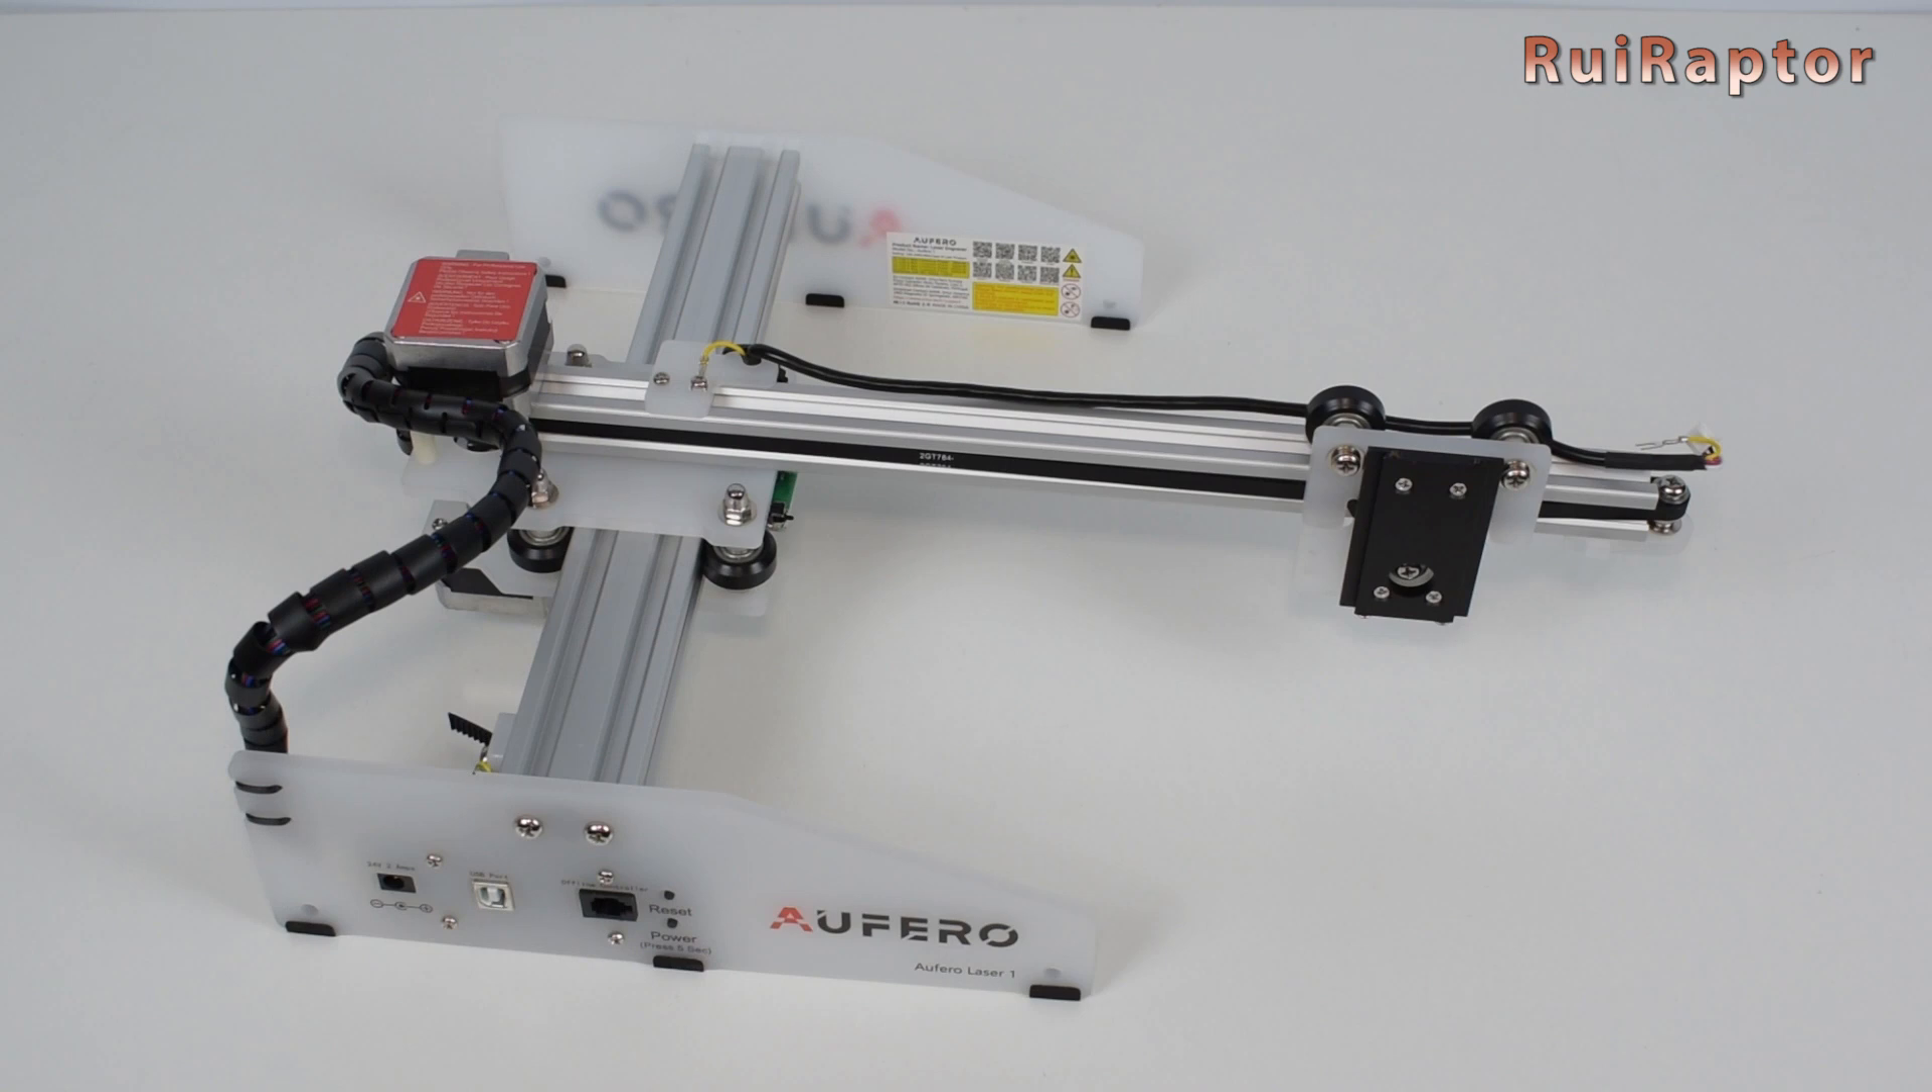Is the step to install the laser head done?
No.